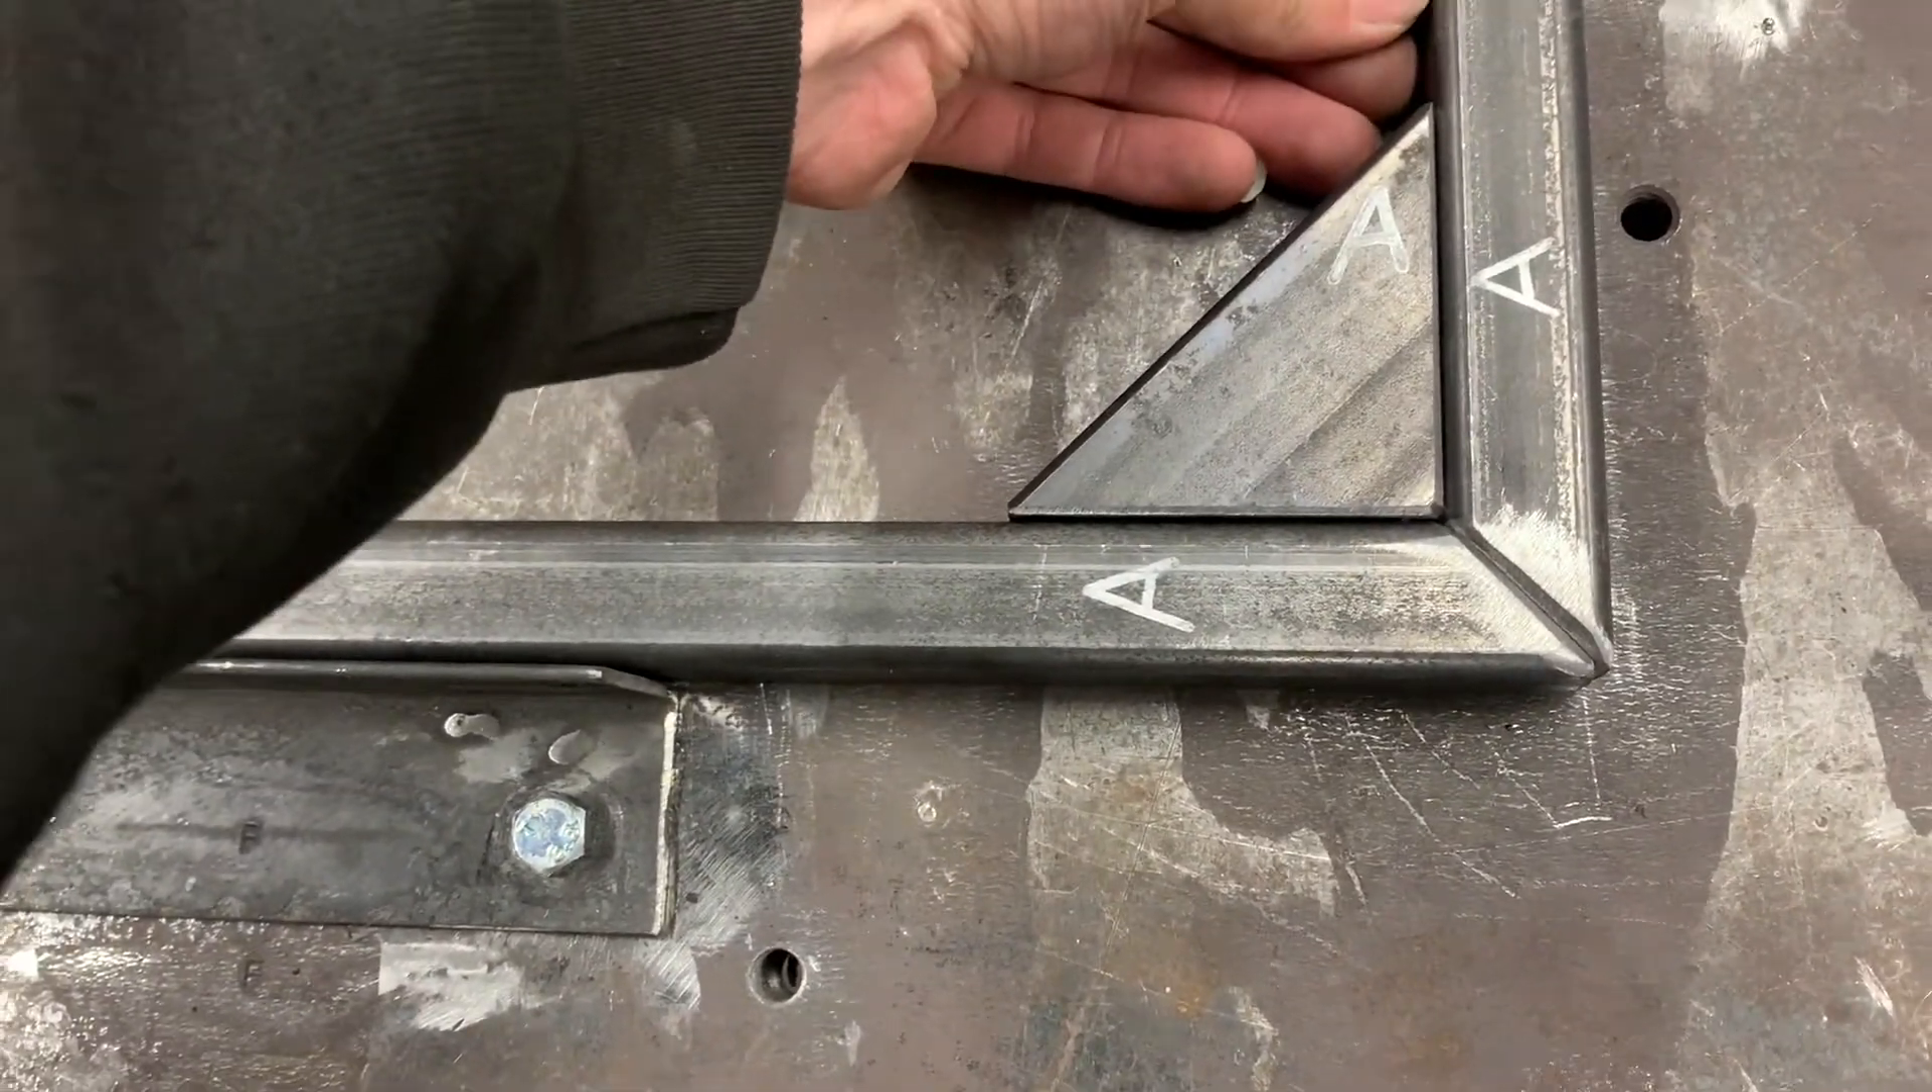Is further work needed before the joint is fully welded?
Yes.